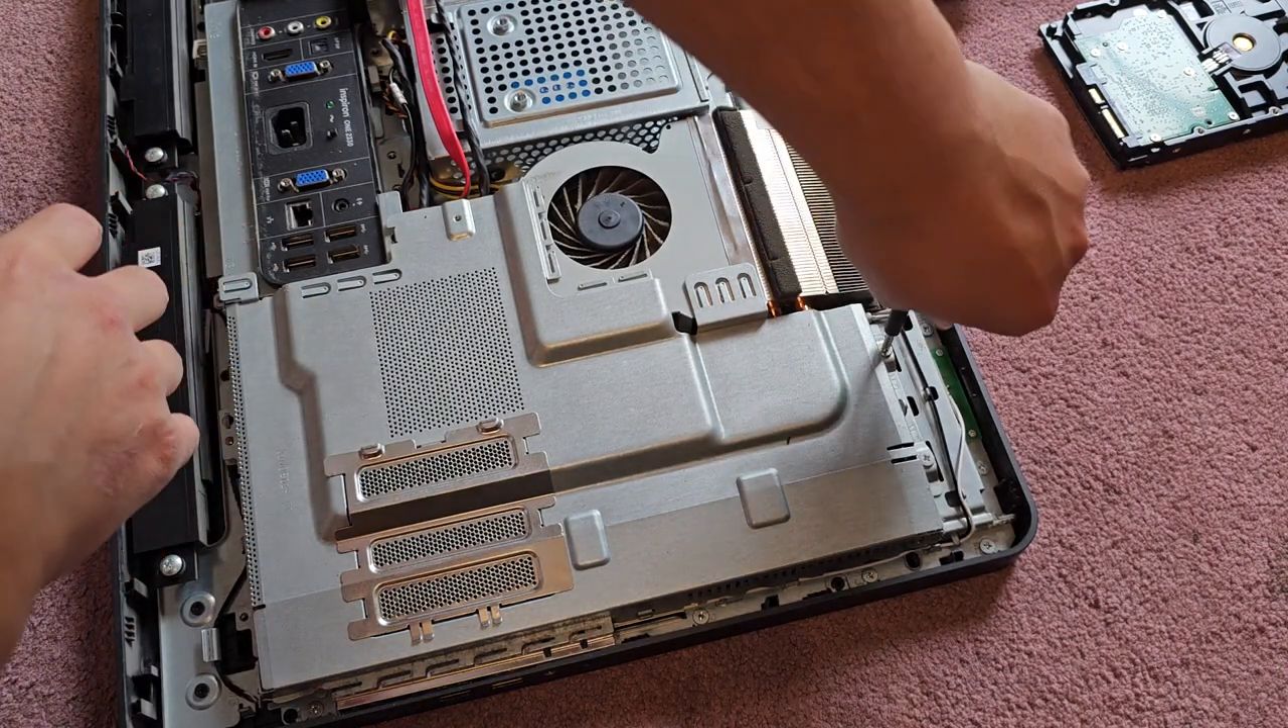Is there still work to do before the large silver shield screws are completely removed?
Yes.